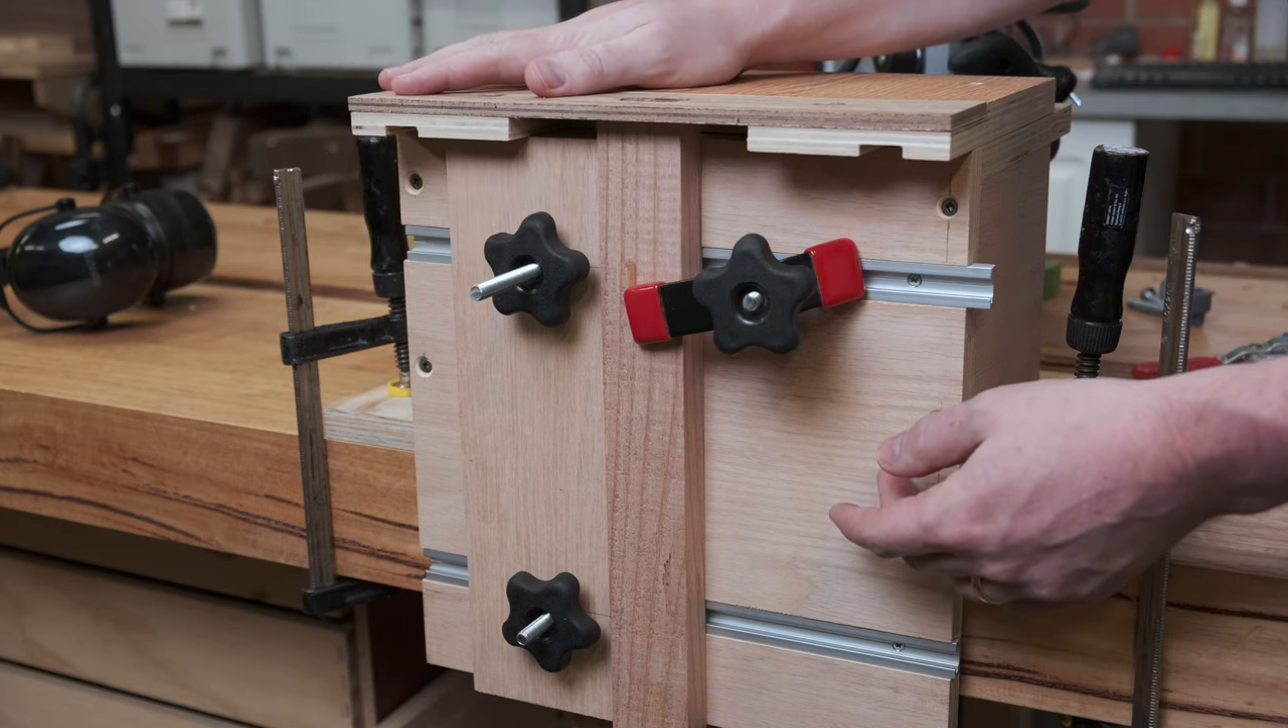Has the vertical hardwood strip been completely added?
Yes.